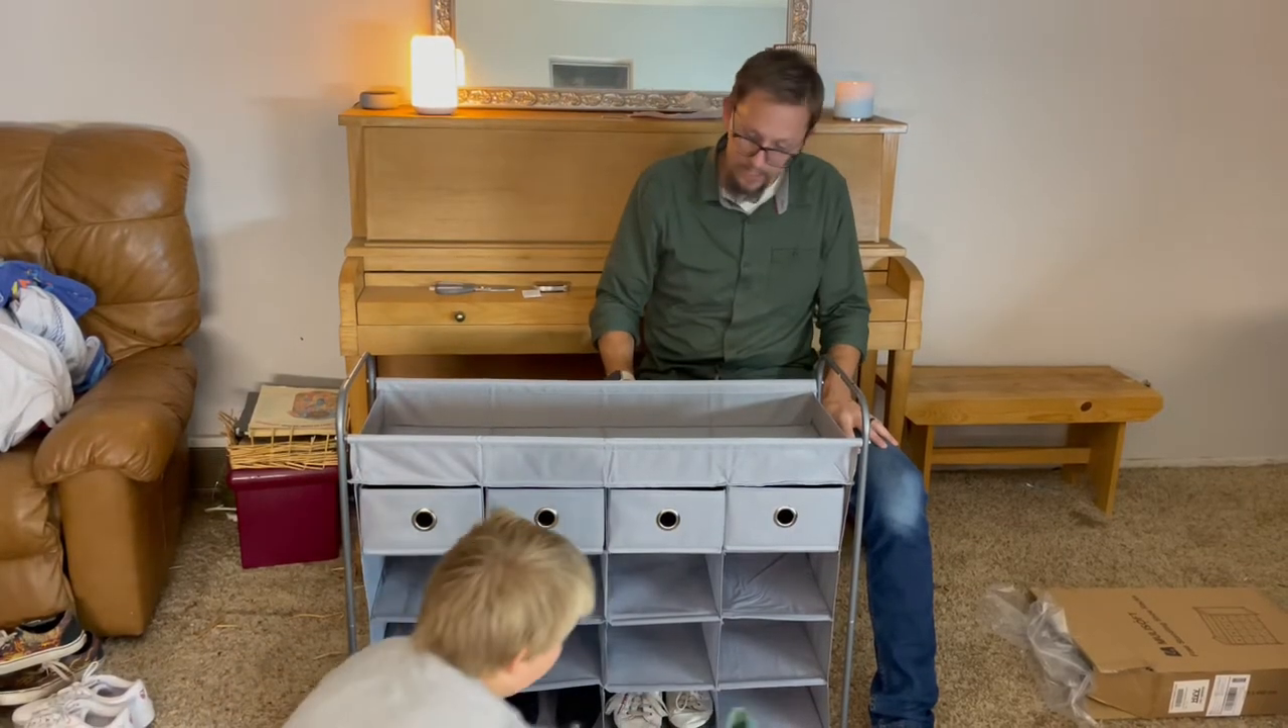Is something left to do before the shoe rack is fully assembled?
No.